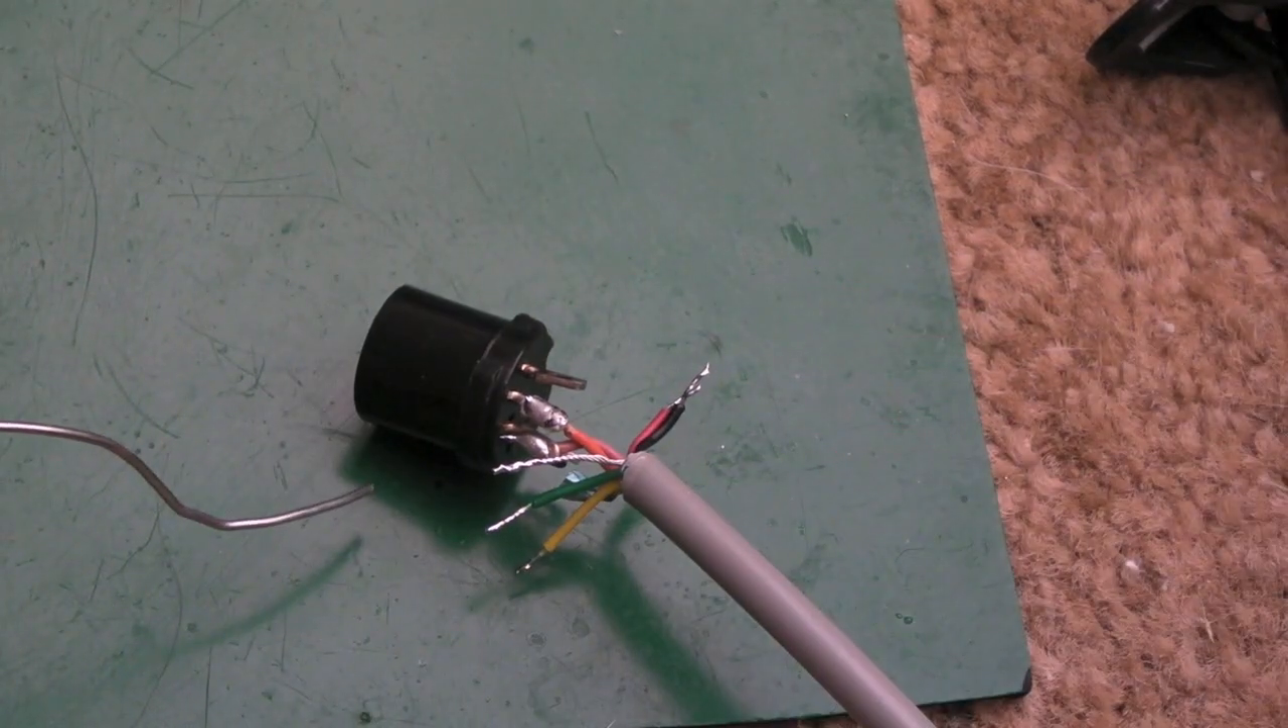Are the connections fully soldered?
No.